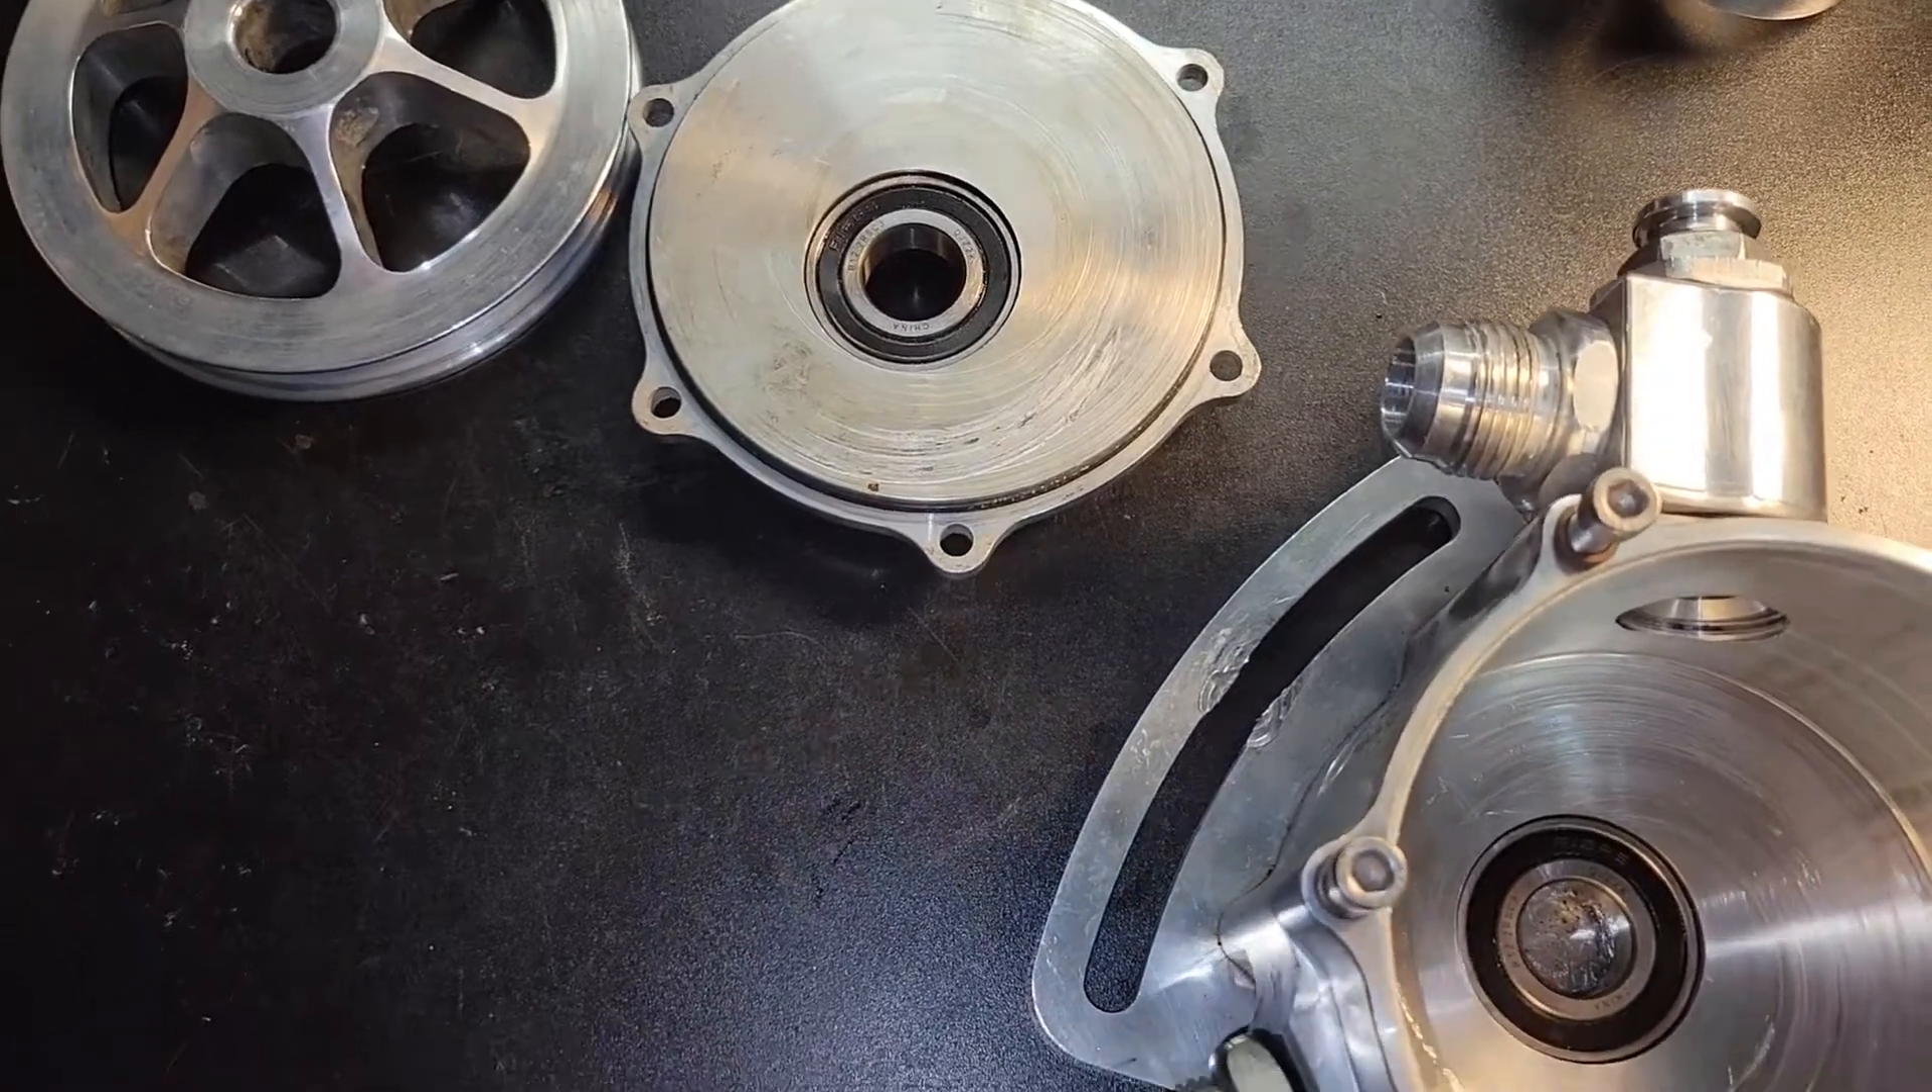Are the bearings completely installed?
Yes.